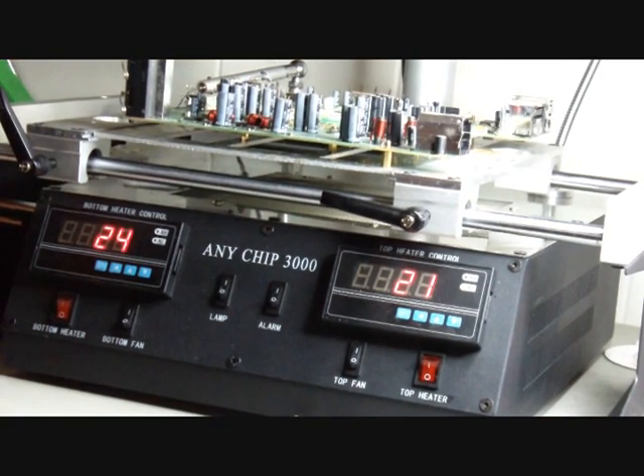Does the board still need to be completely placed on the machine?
No.